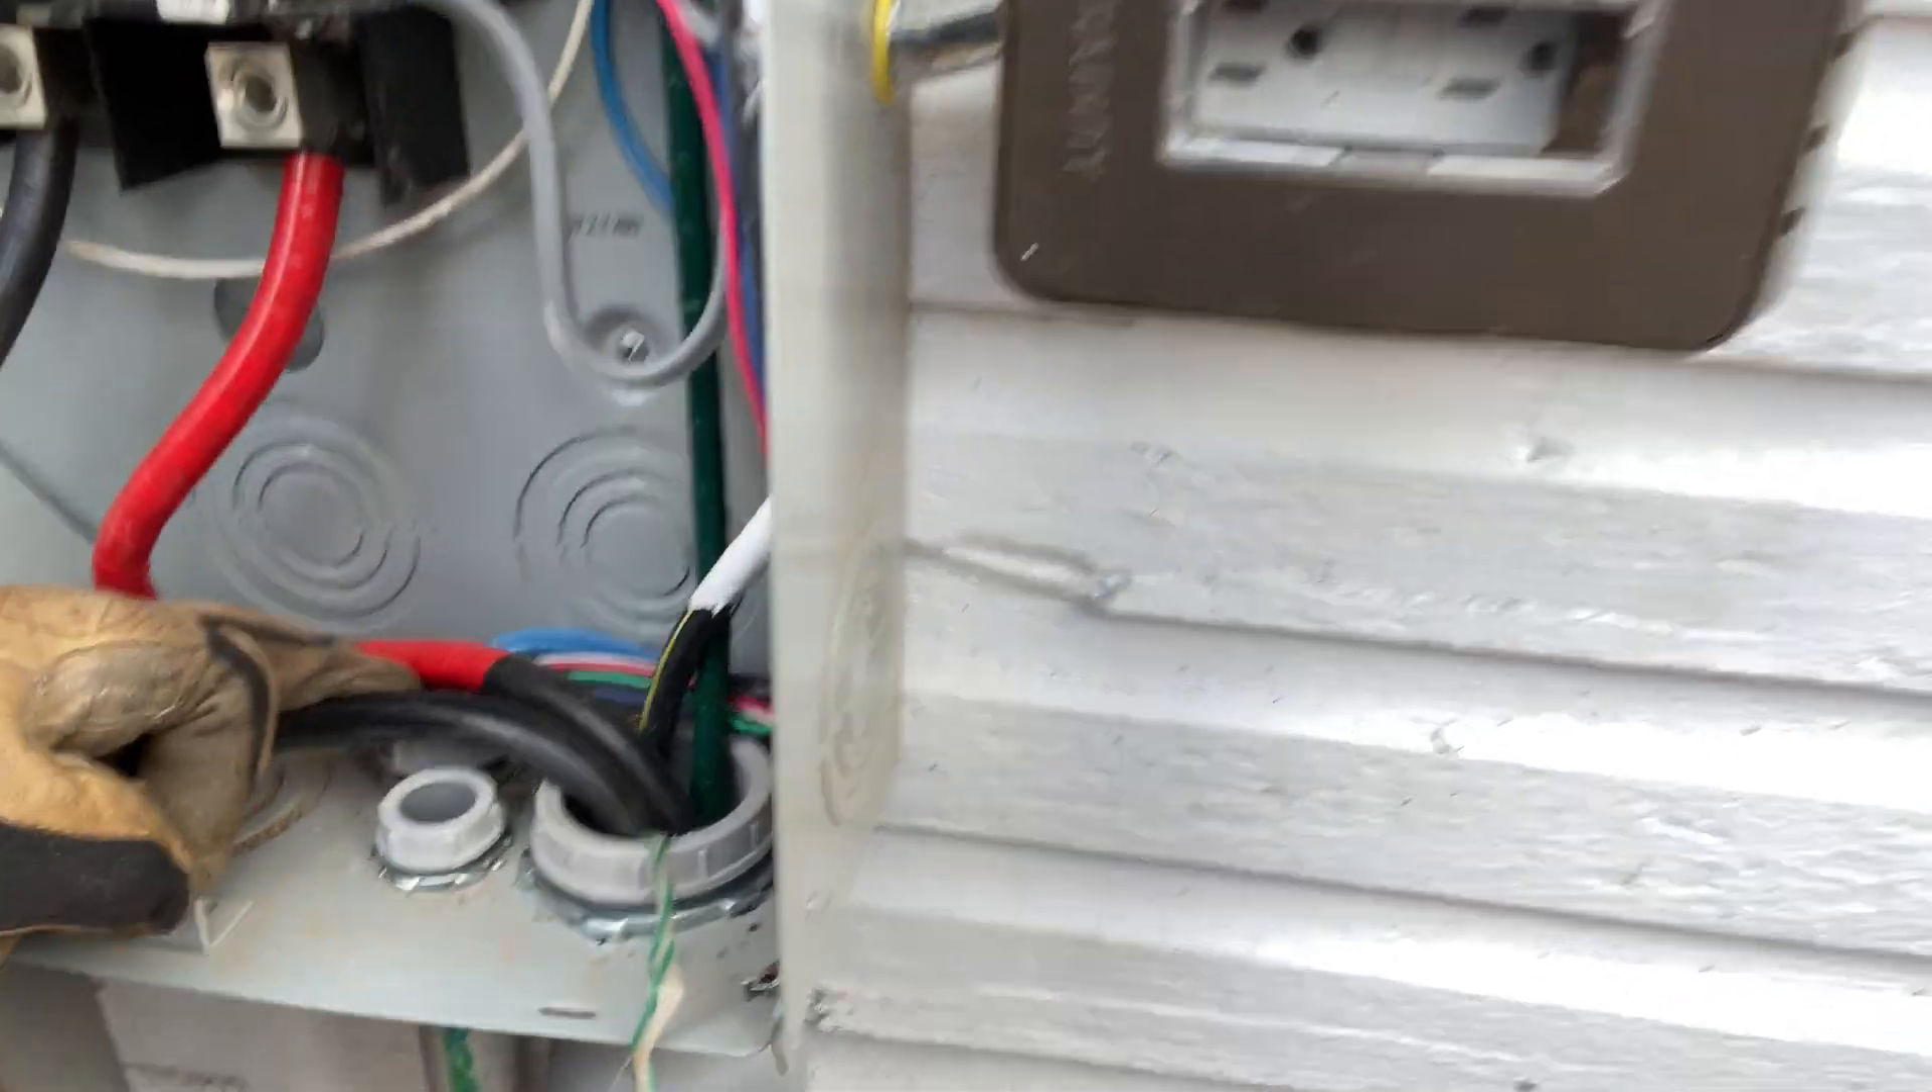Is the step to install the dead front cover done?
No.